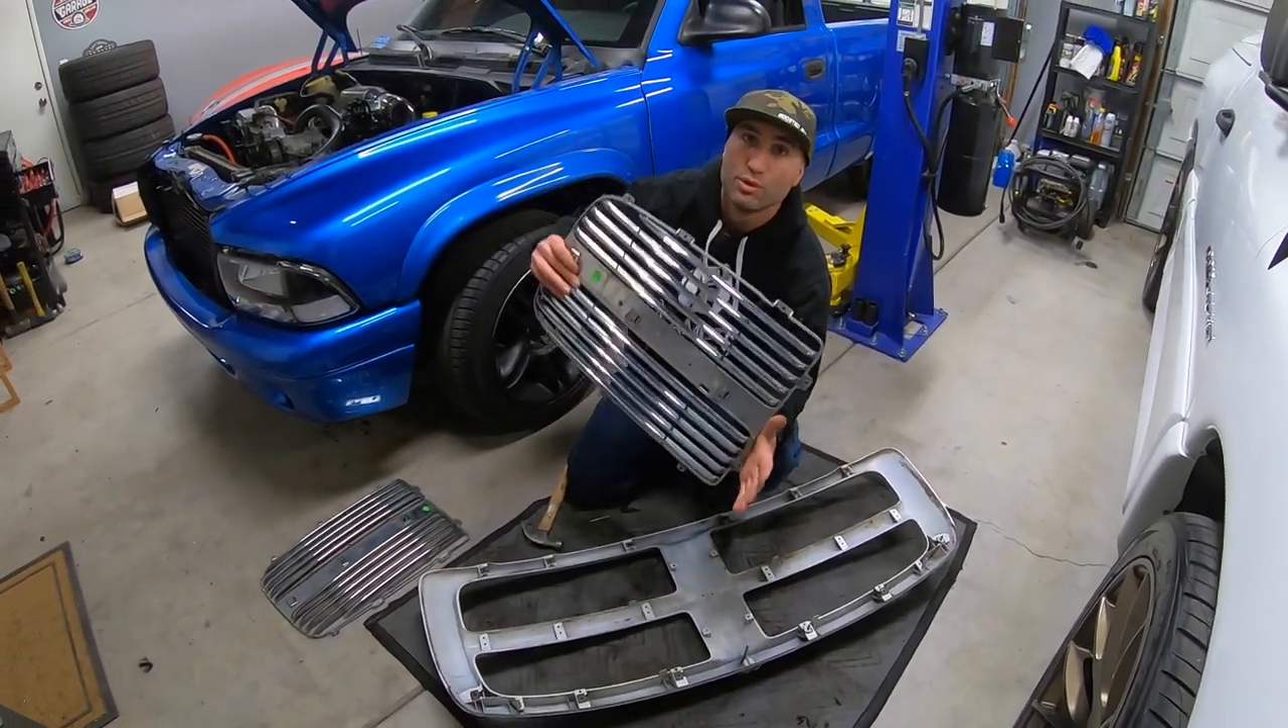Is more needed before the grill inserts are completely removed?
No.